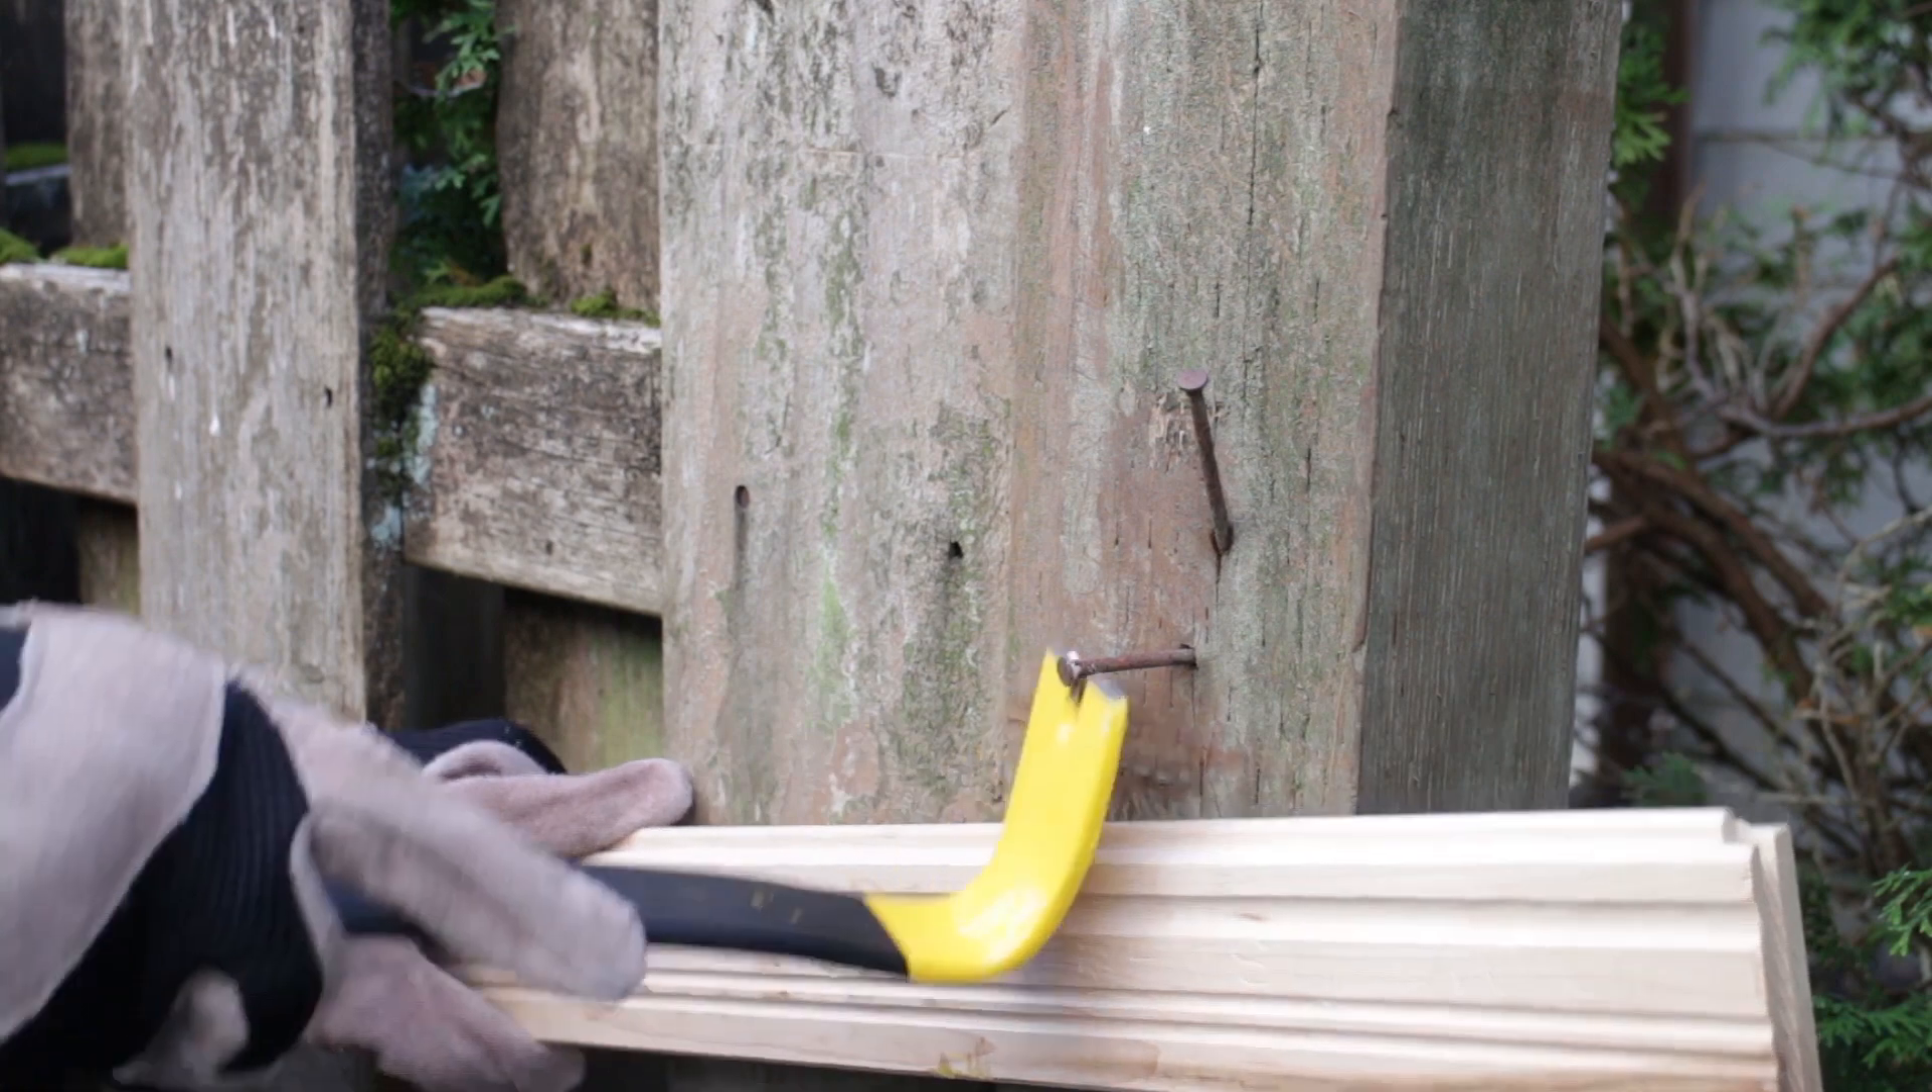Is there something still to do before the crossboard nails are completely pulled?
Yes.